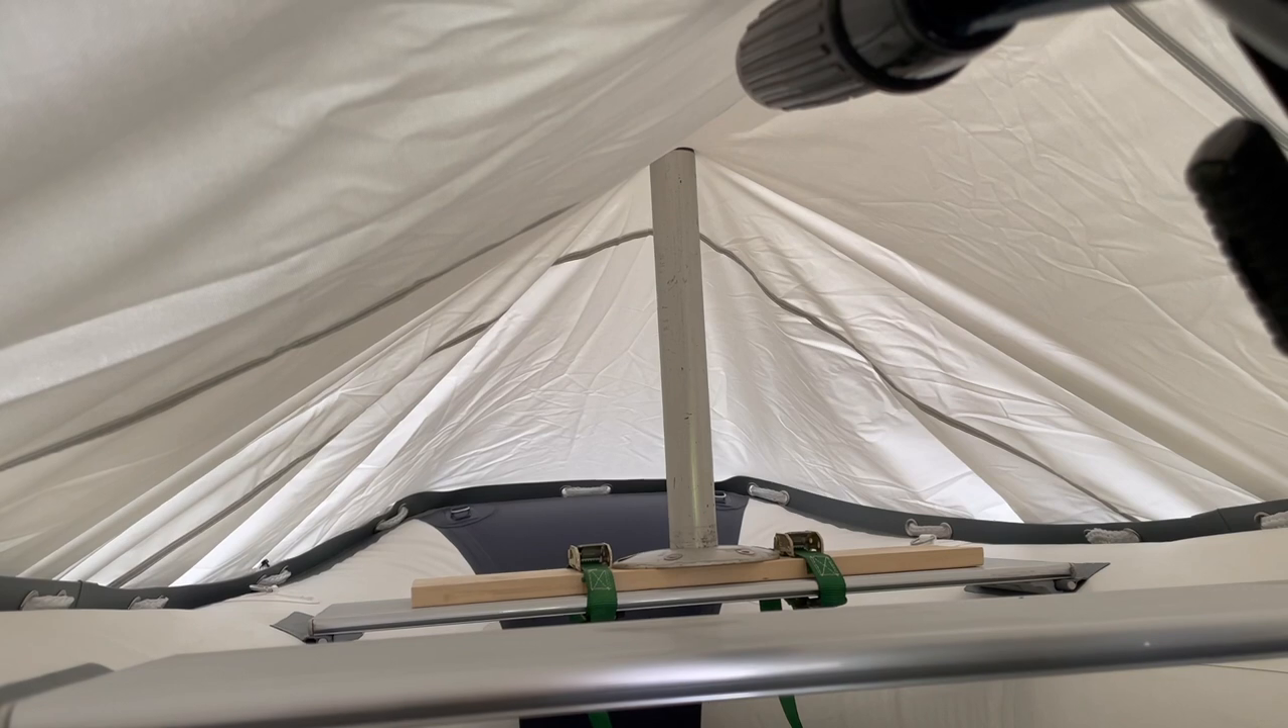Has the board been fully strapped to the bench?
Yes.